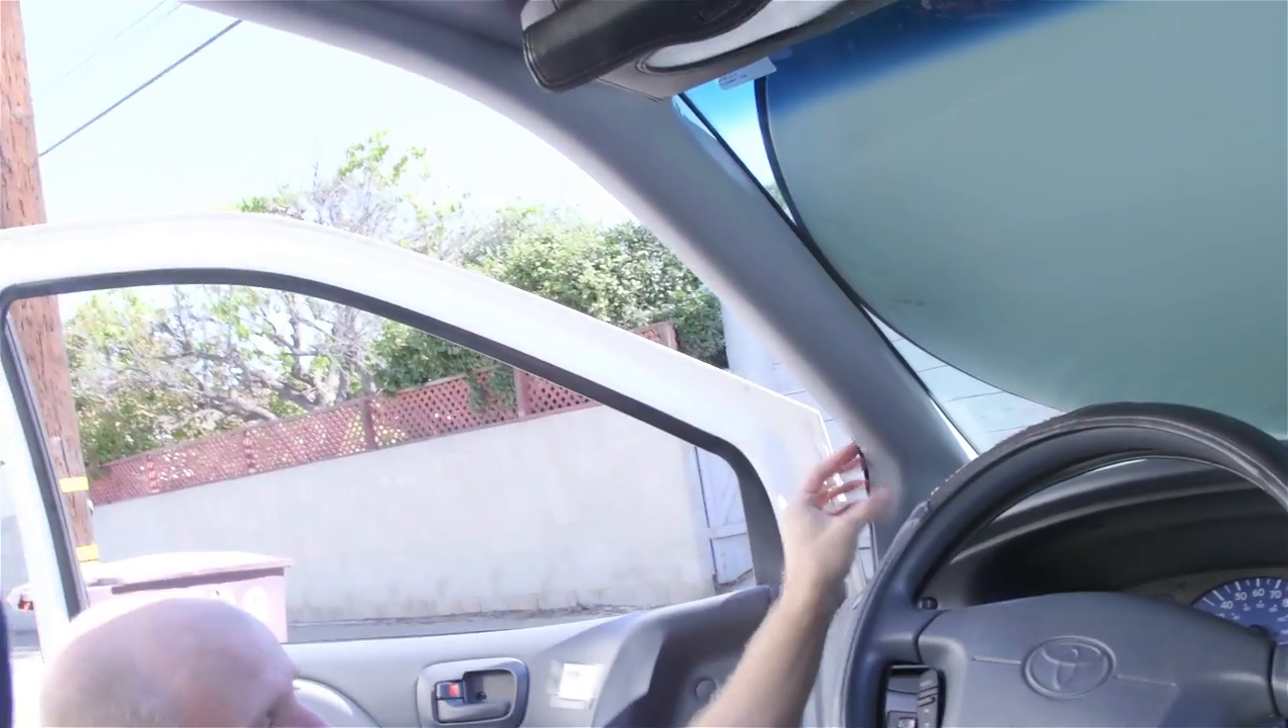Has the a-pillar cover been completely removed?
No.